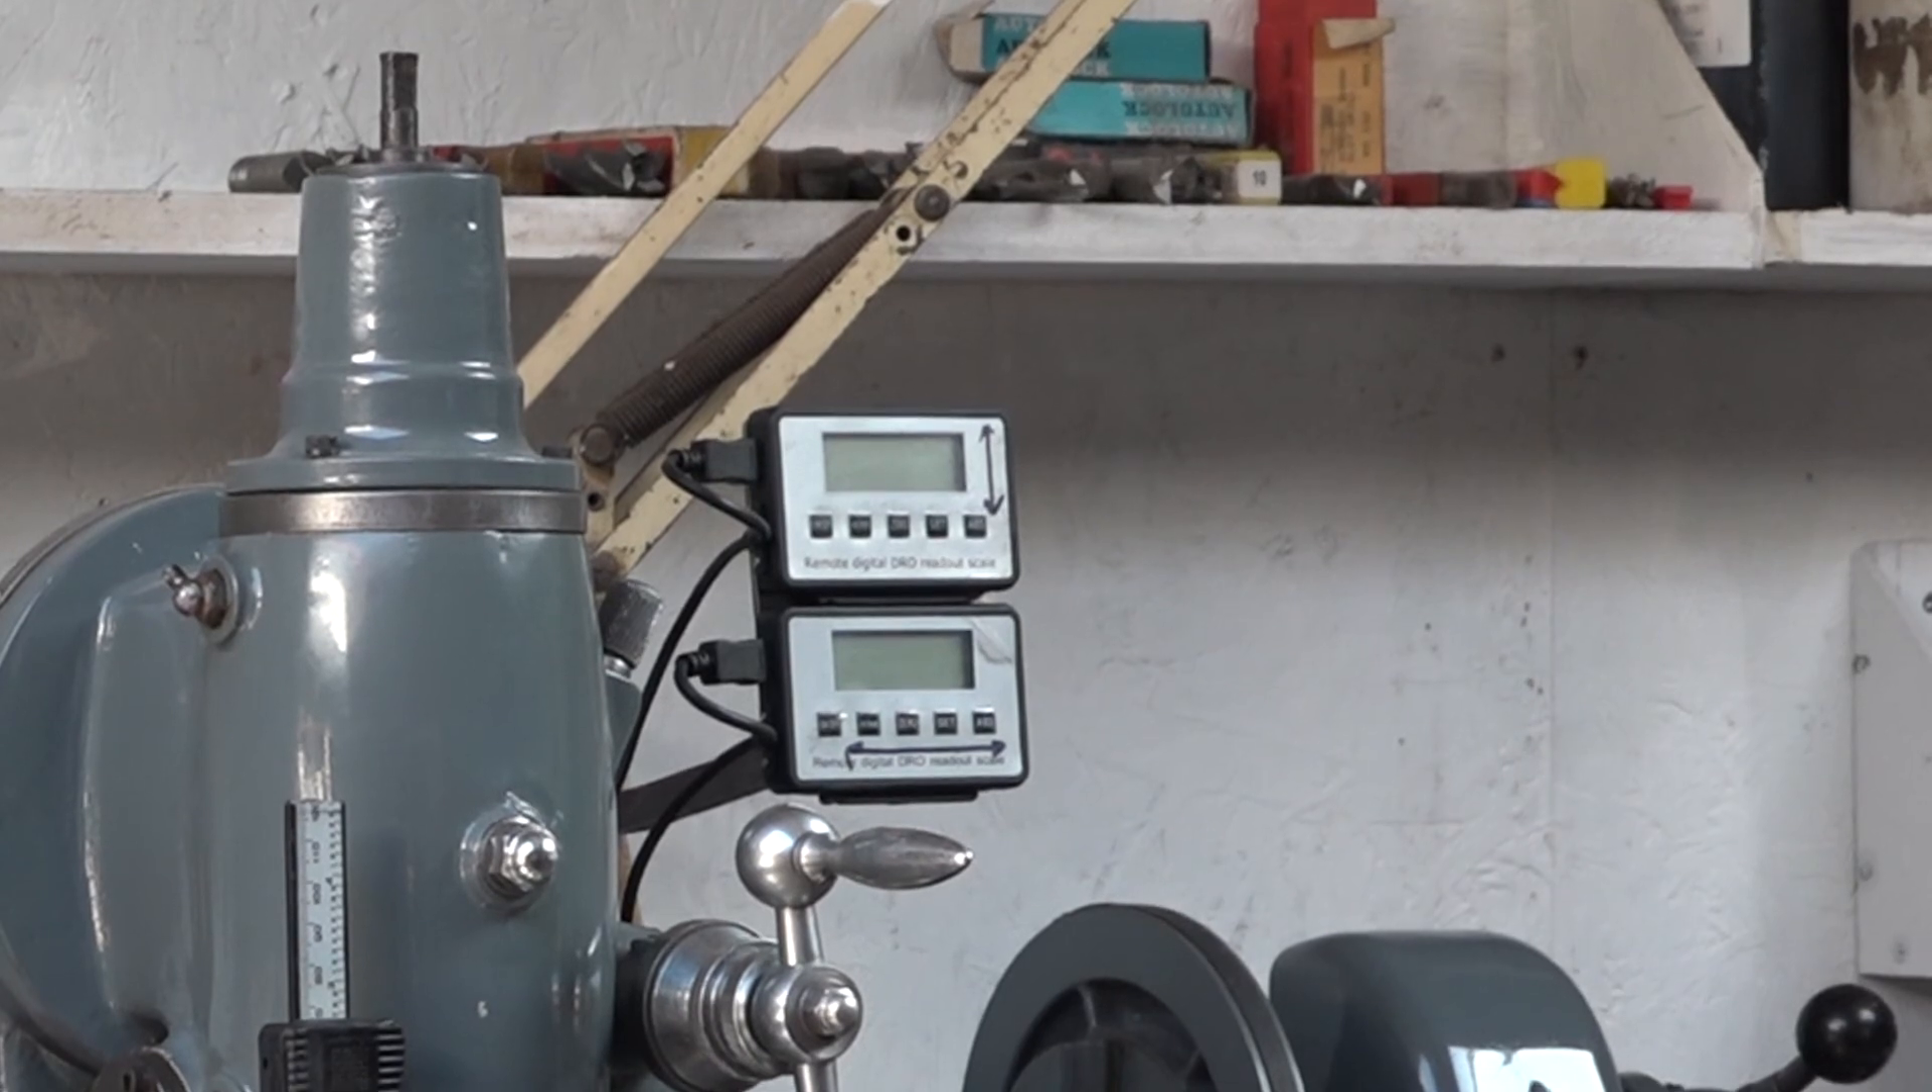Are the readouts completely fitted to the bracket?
Yes.